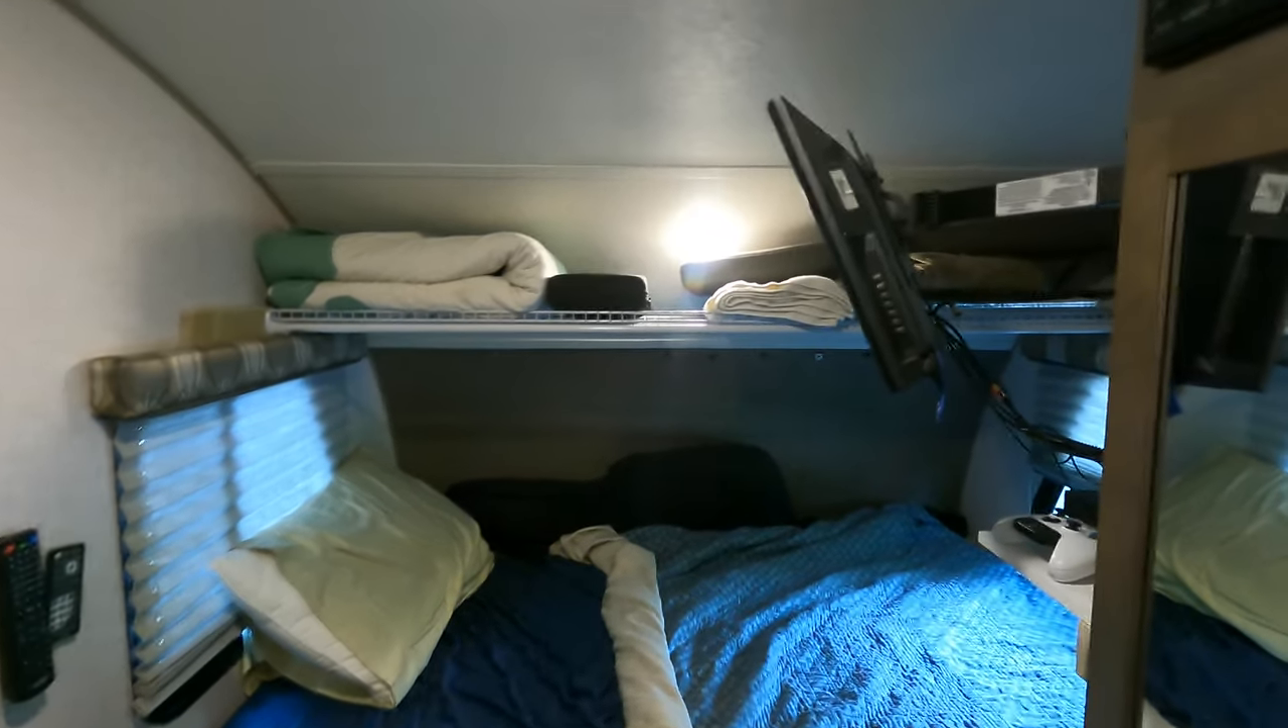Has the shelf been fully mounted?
Yes.